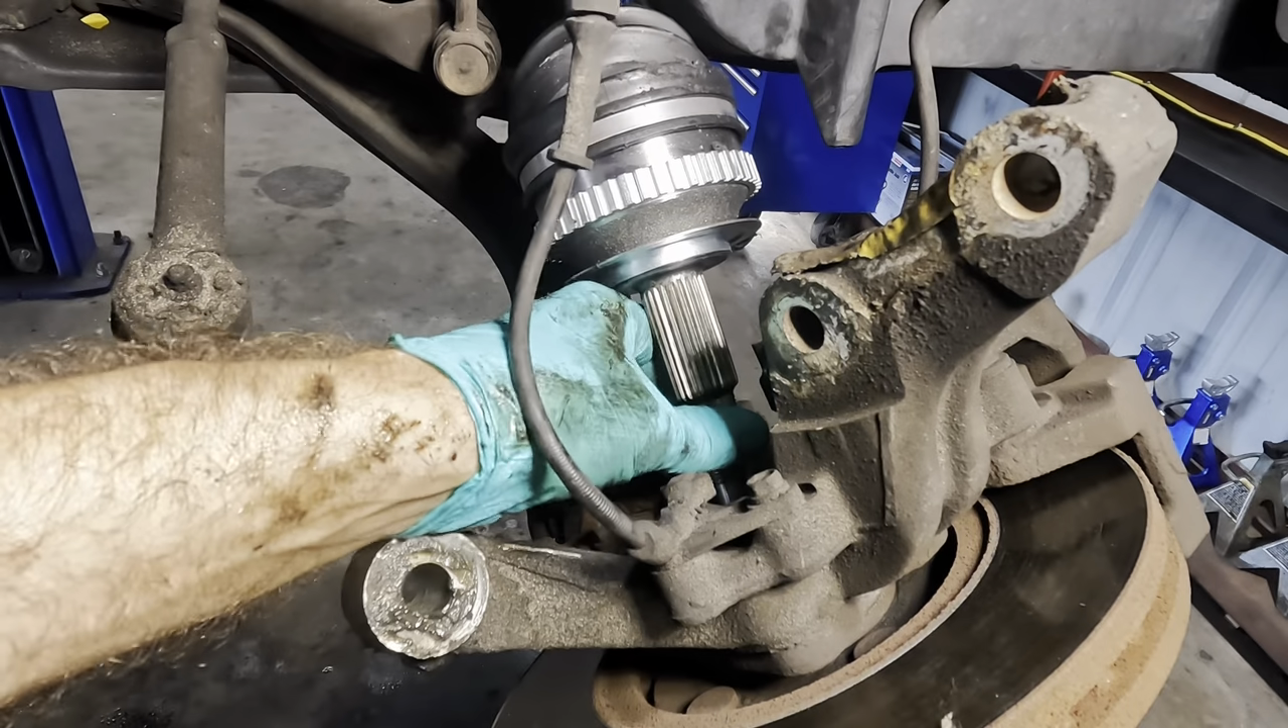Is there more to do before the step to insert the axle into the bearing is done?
Yes.